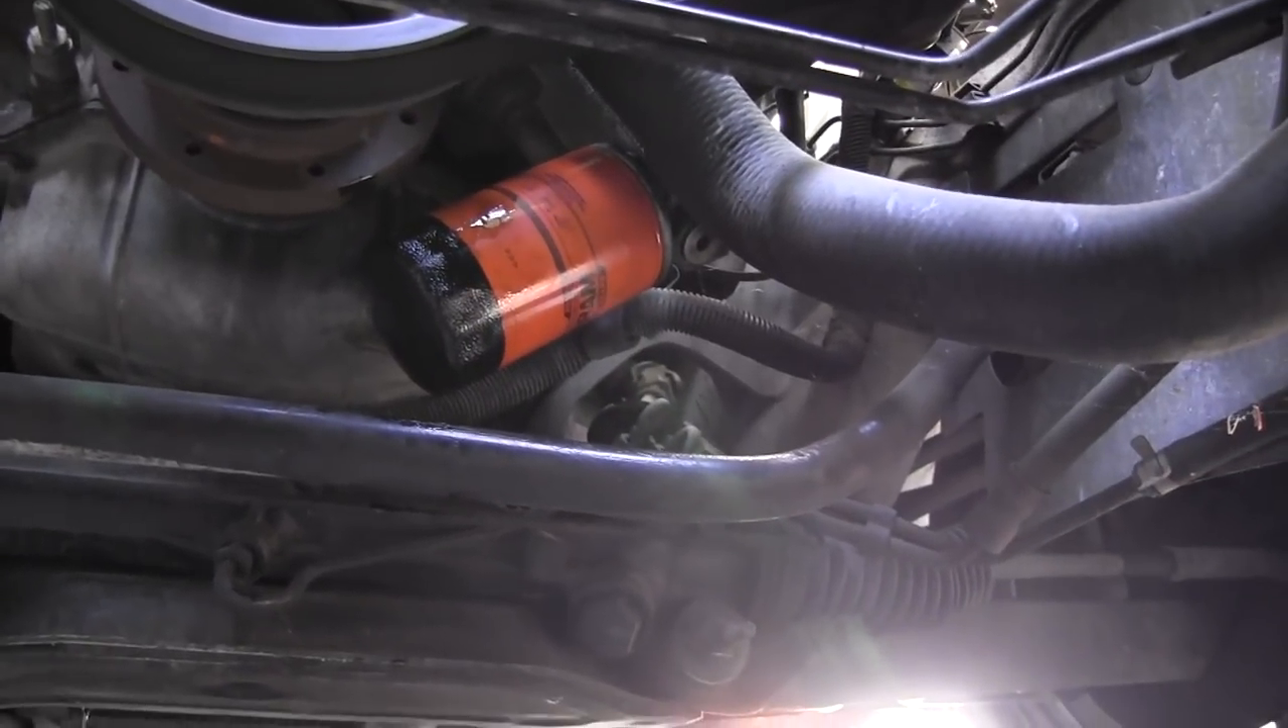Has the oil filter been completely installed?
Yes.